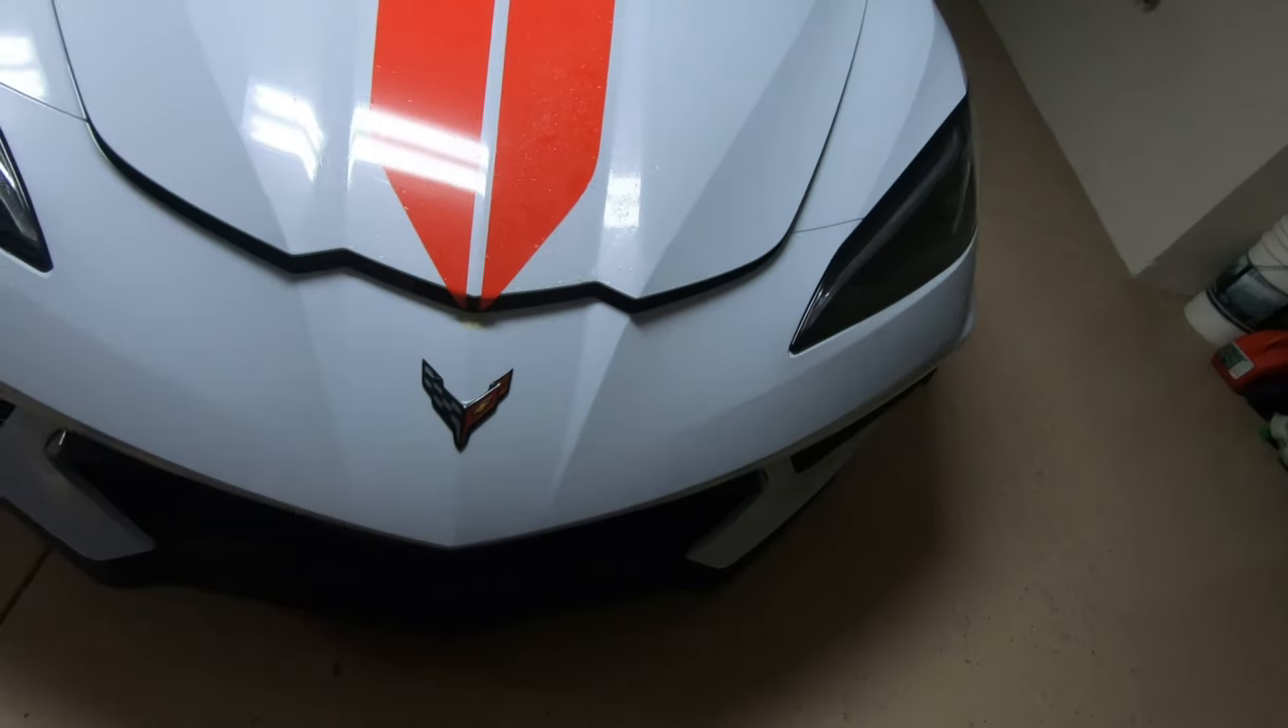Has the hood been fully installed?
Yes.